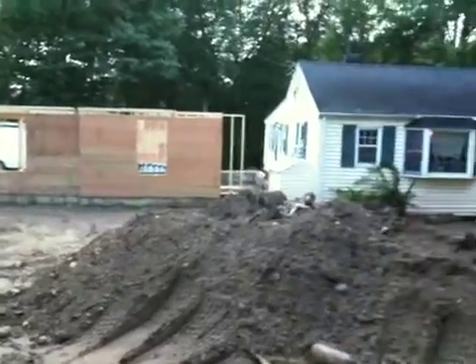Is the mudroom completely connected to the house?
No.